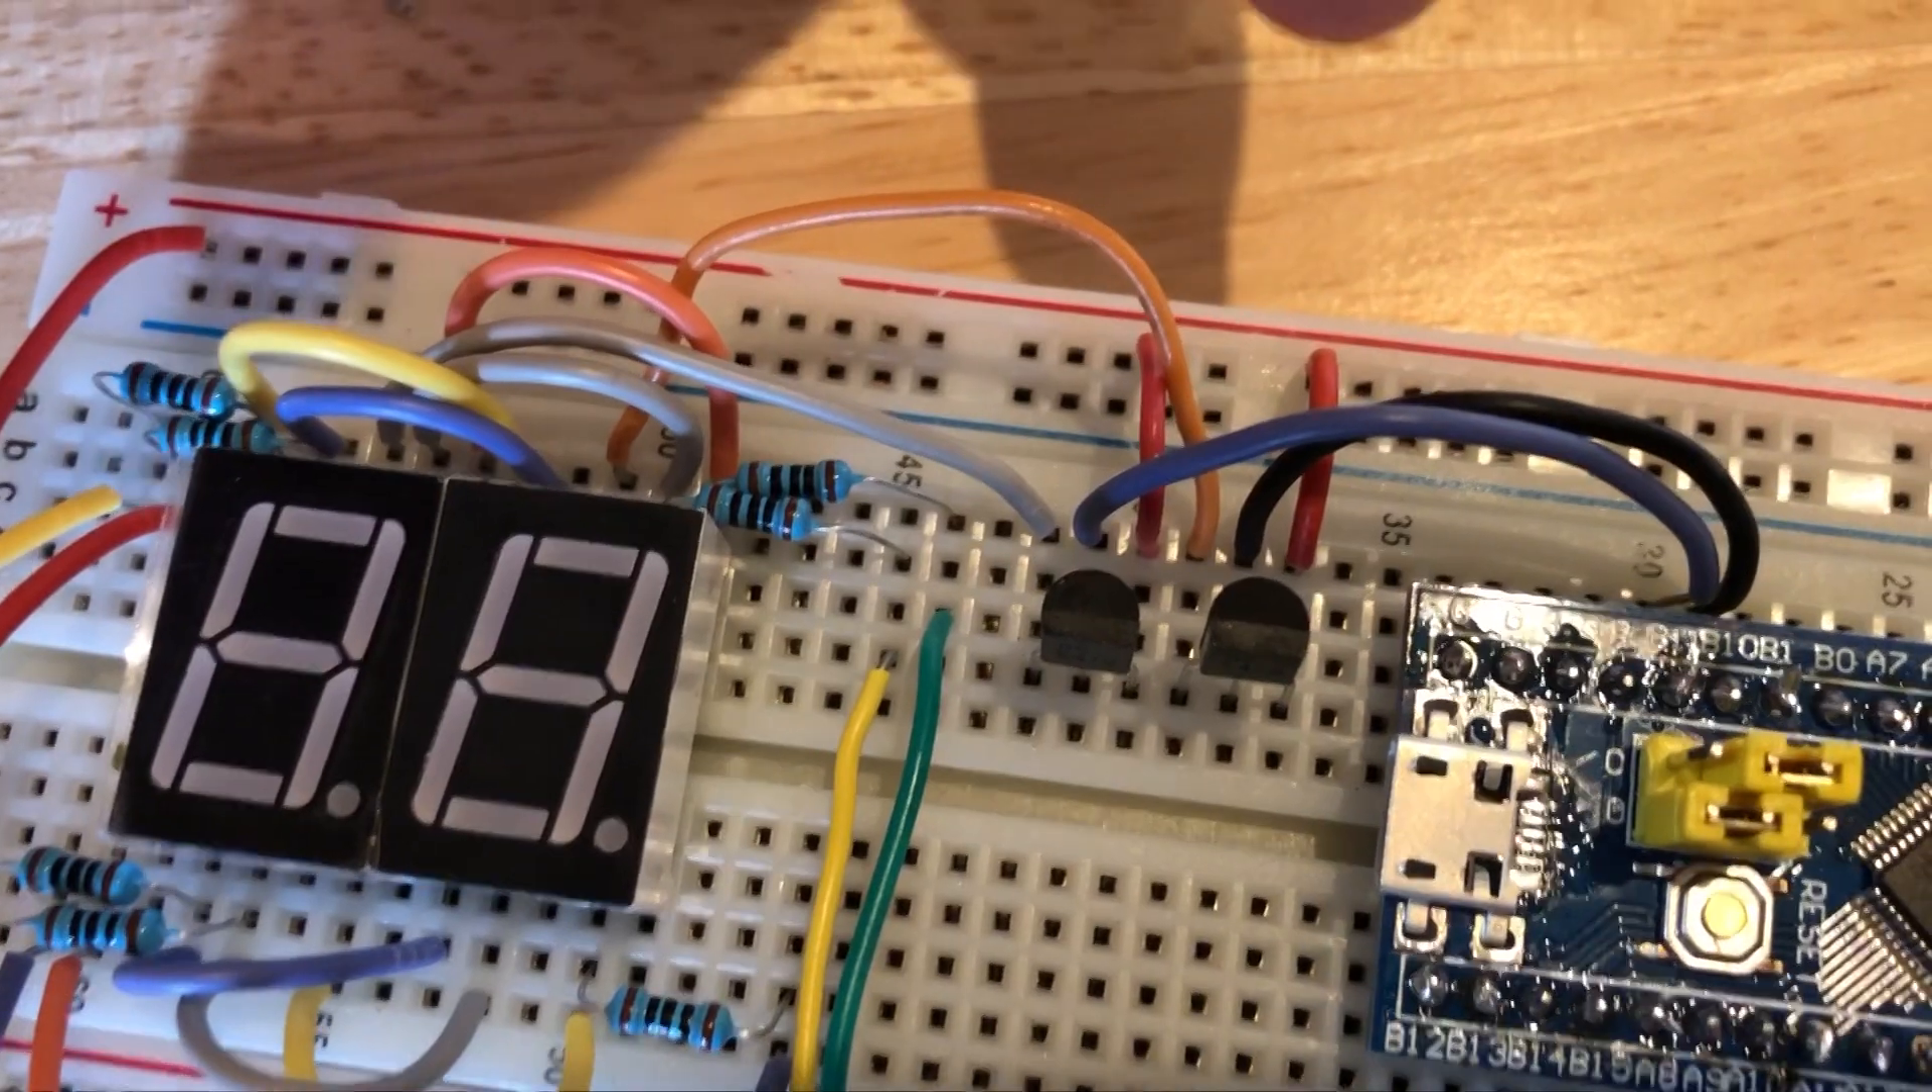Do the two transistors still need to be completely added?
No.